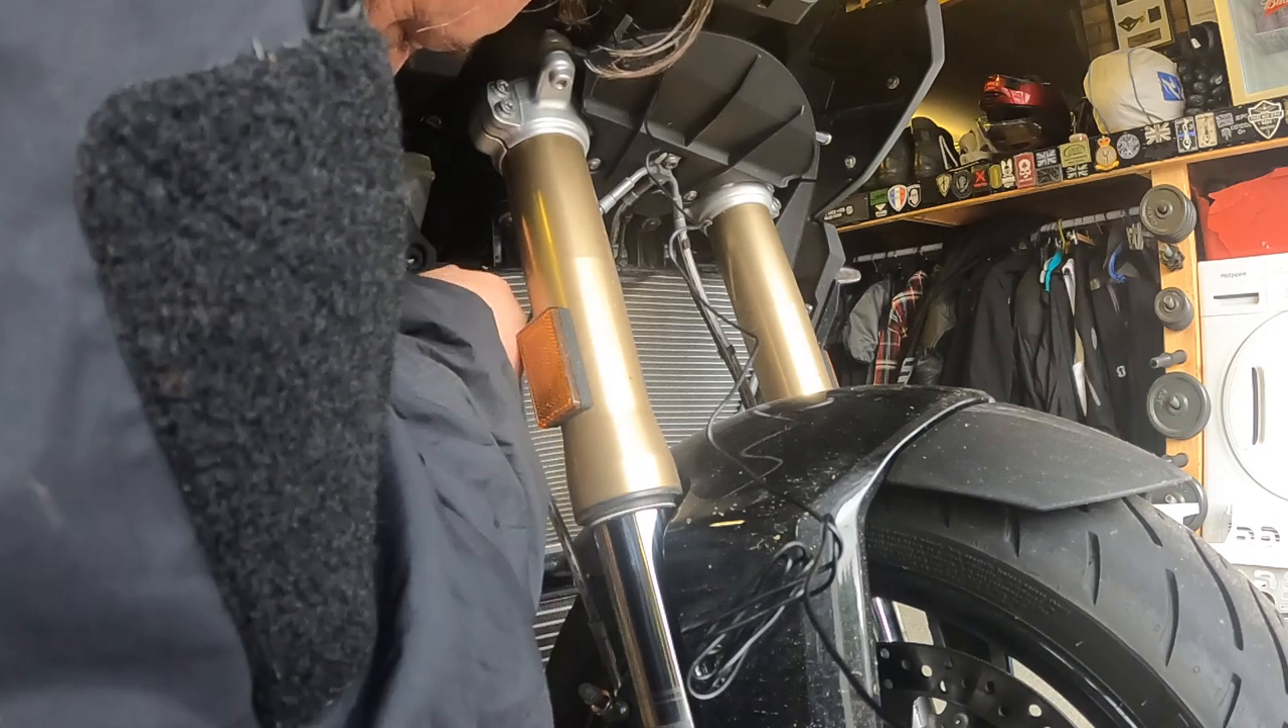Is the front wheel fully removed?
No.